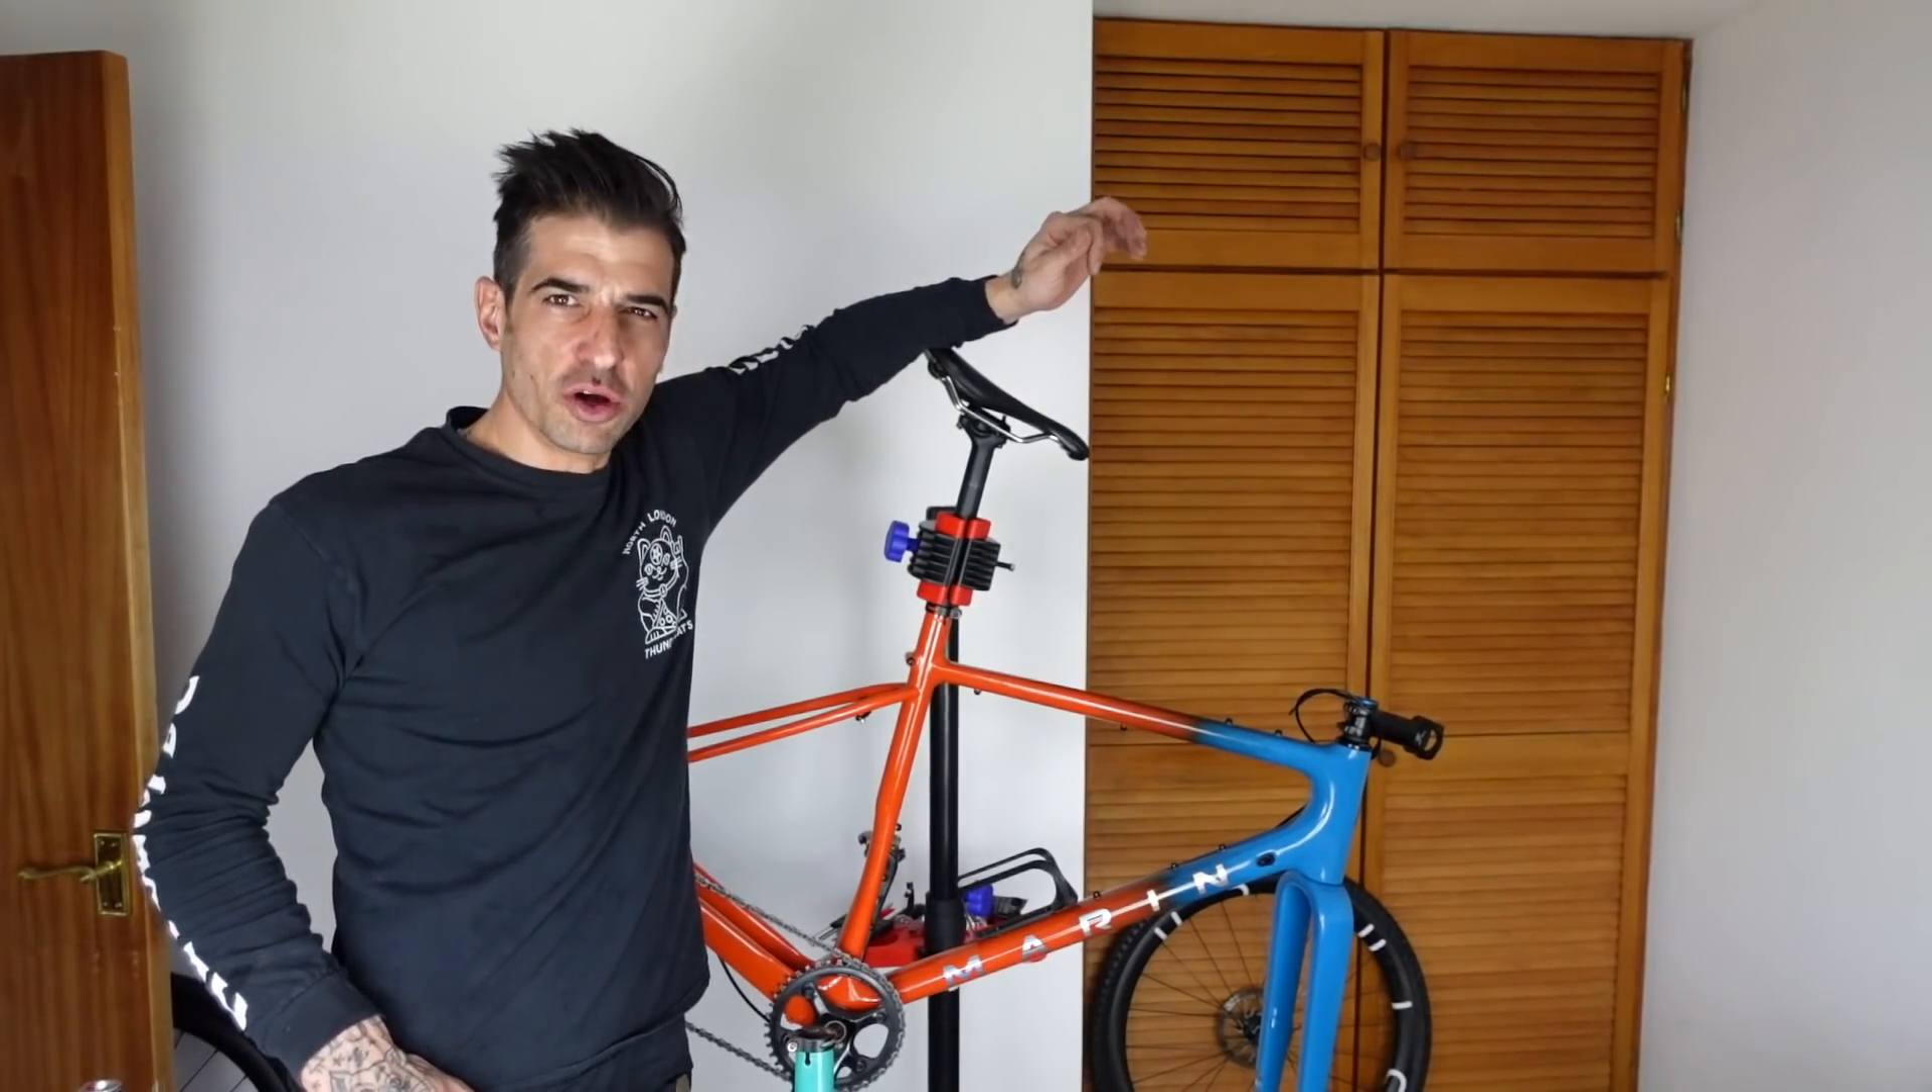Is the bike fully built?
No.